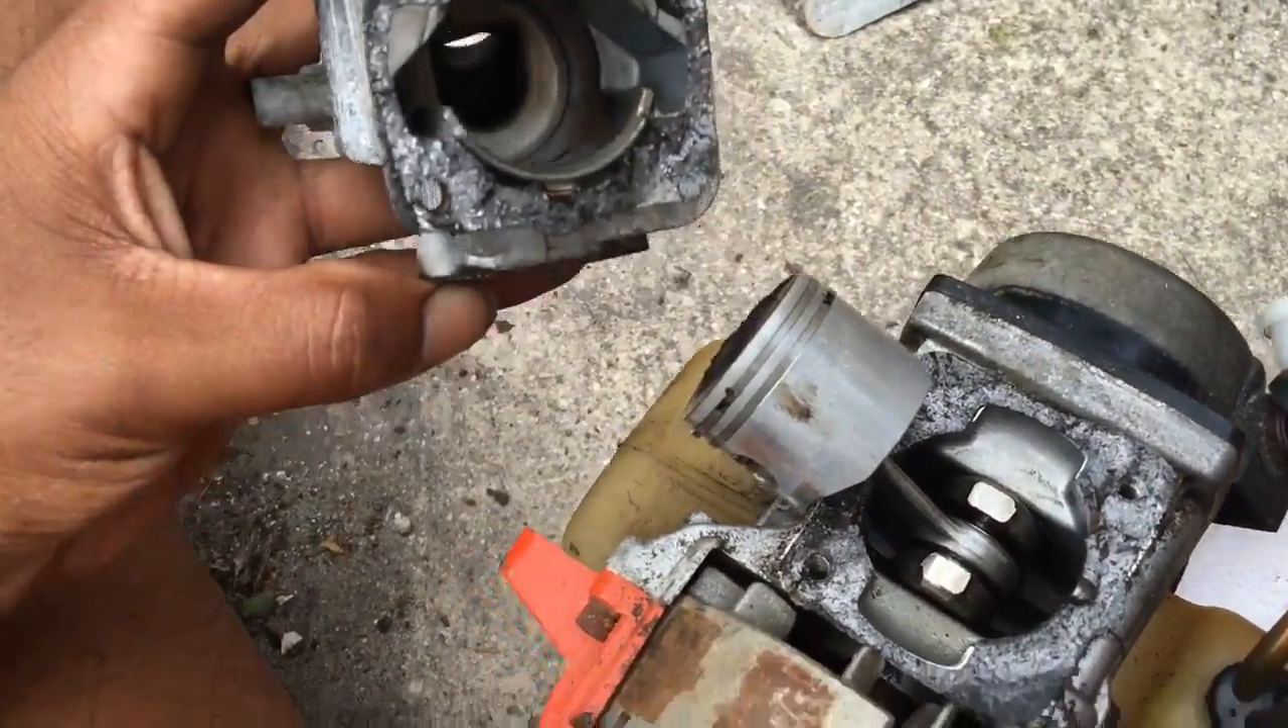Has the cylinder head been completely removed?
Yes.